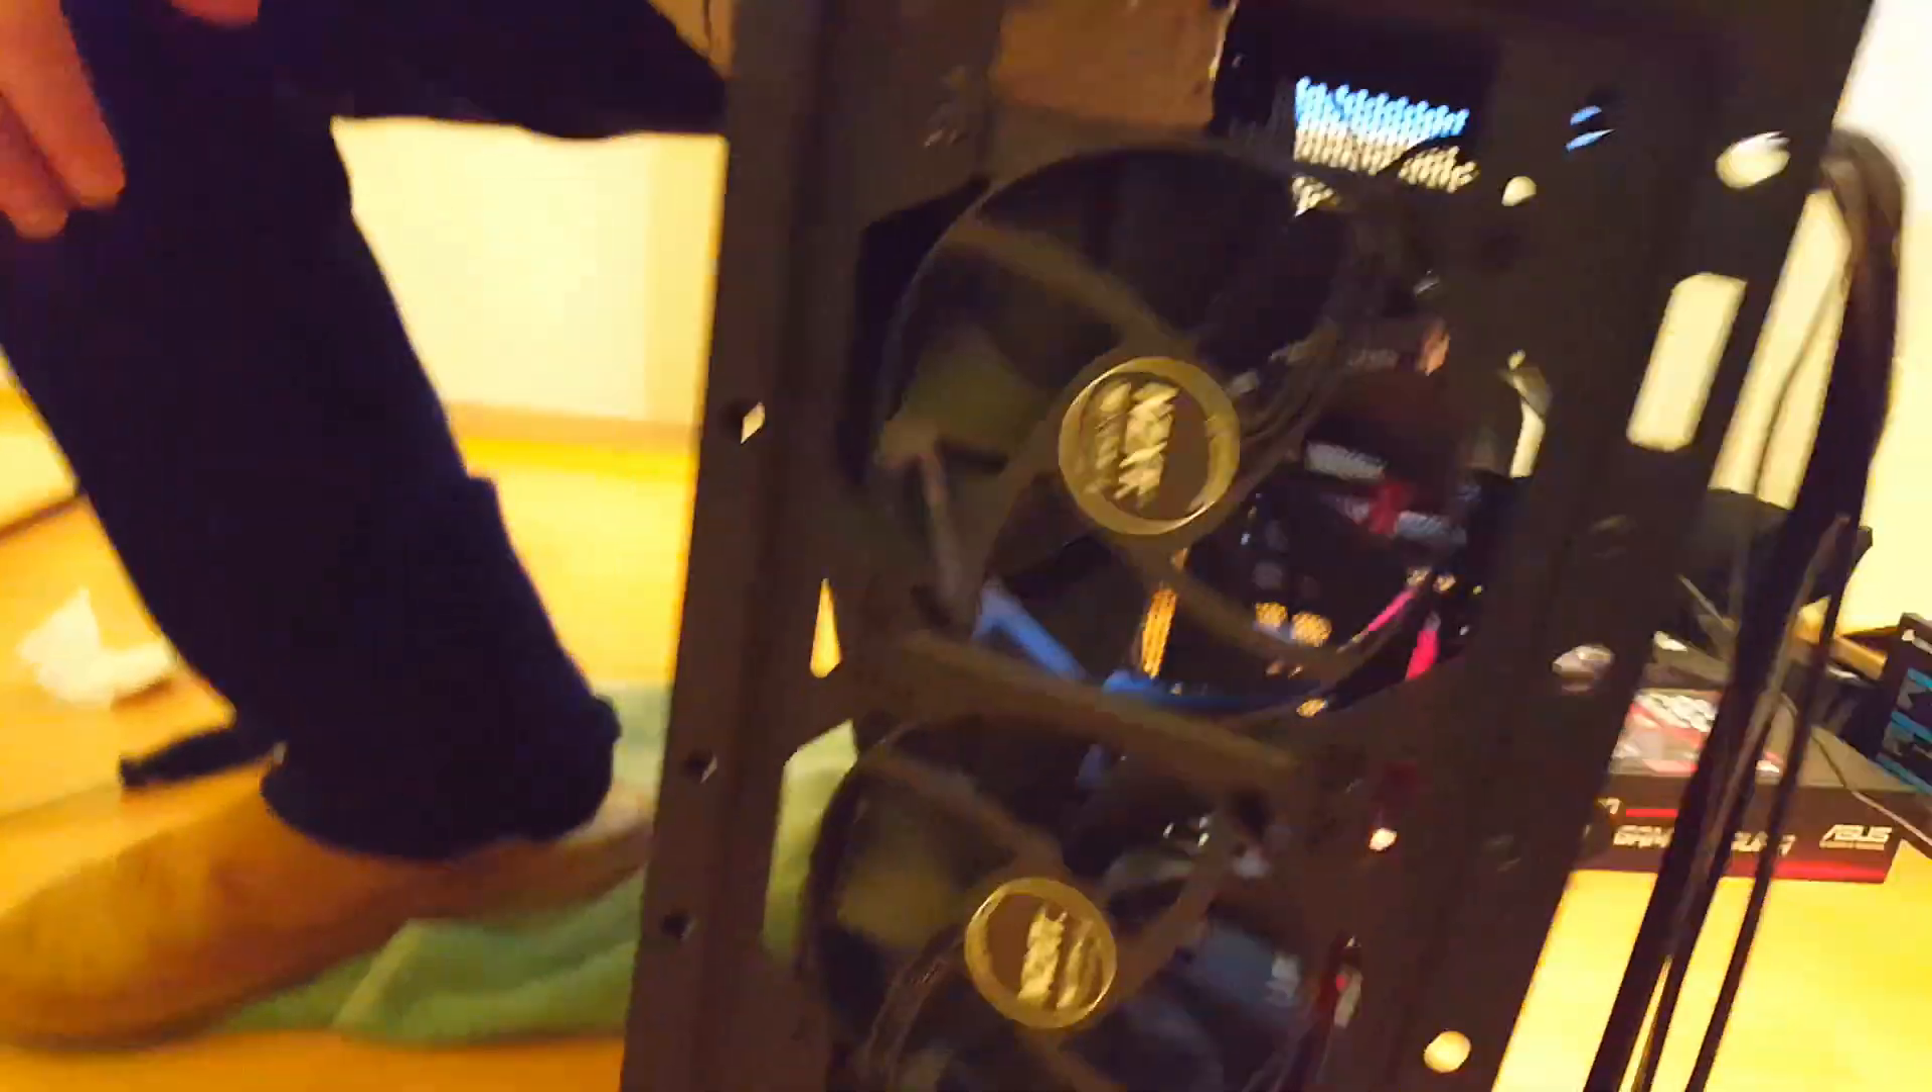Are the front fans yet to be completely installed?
No.